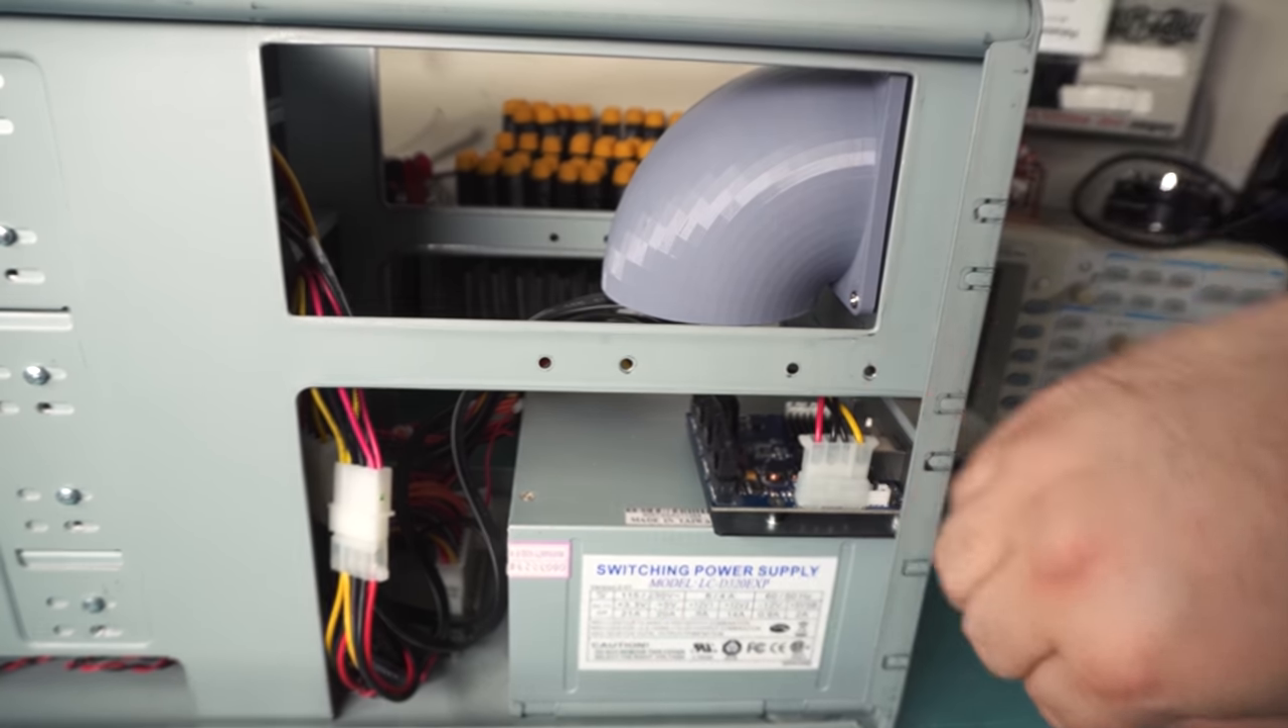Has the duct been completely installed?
Yes.